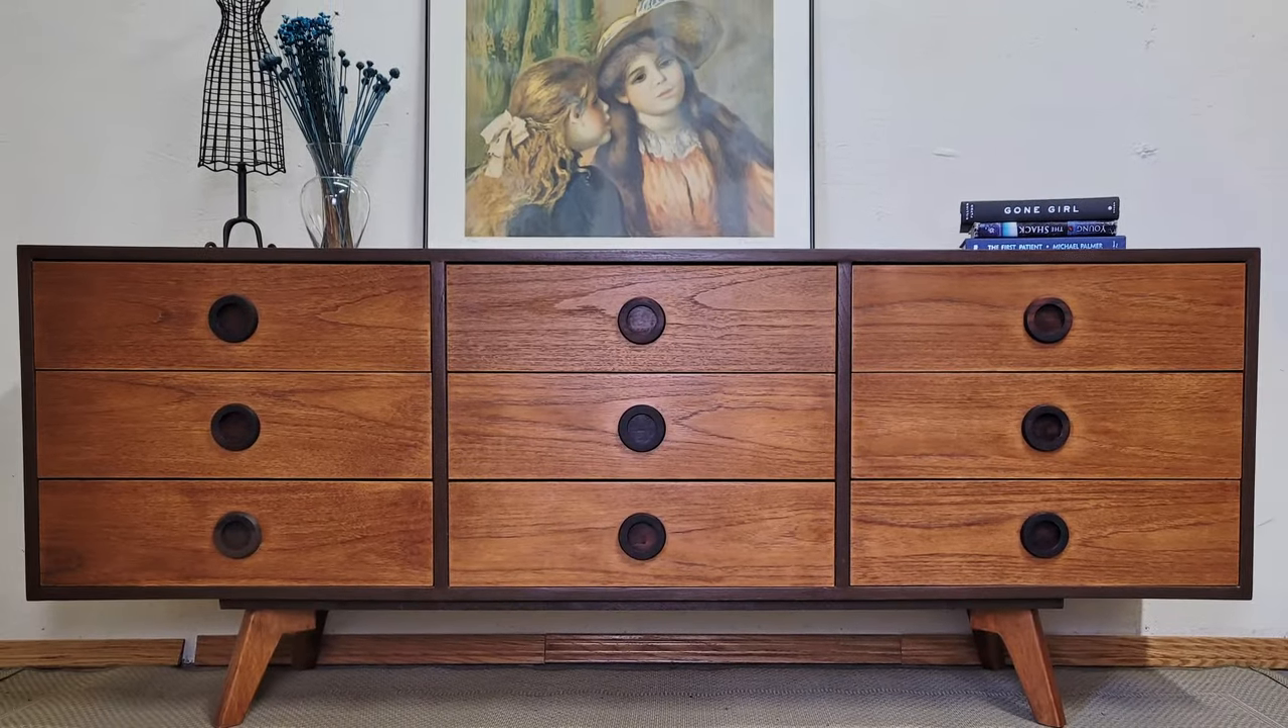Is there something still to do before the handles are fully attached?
No.